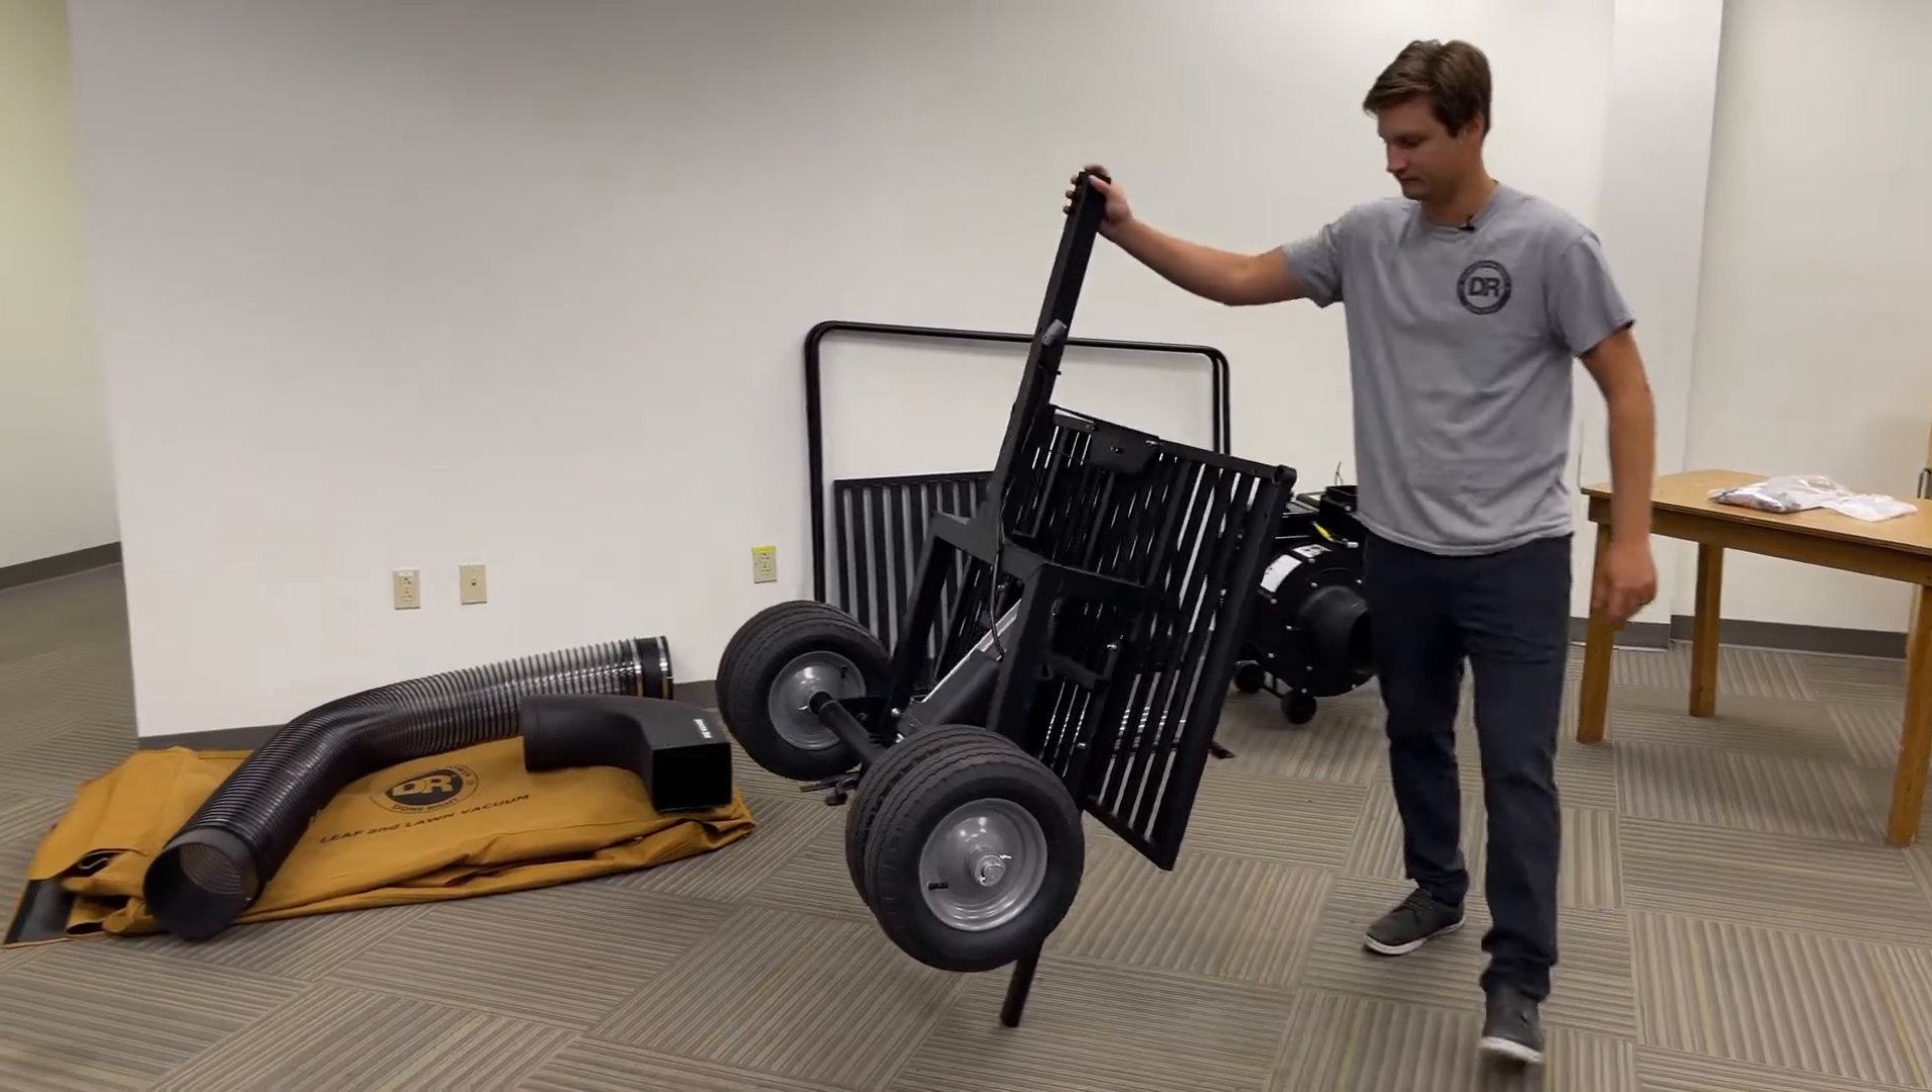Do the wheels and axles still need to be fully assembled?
No.